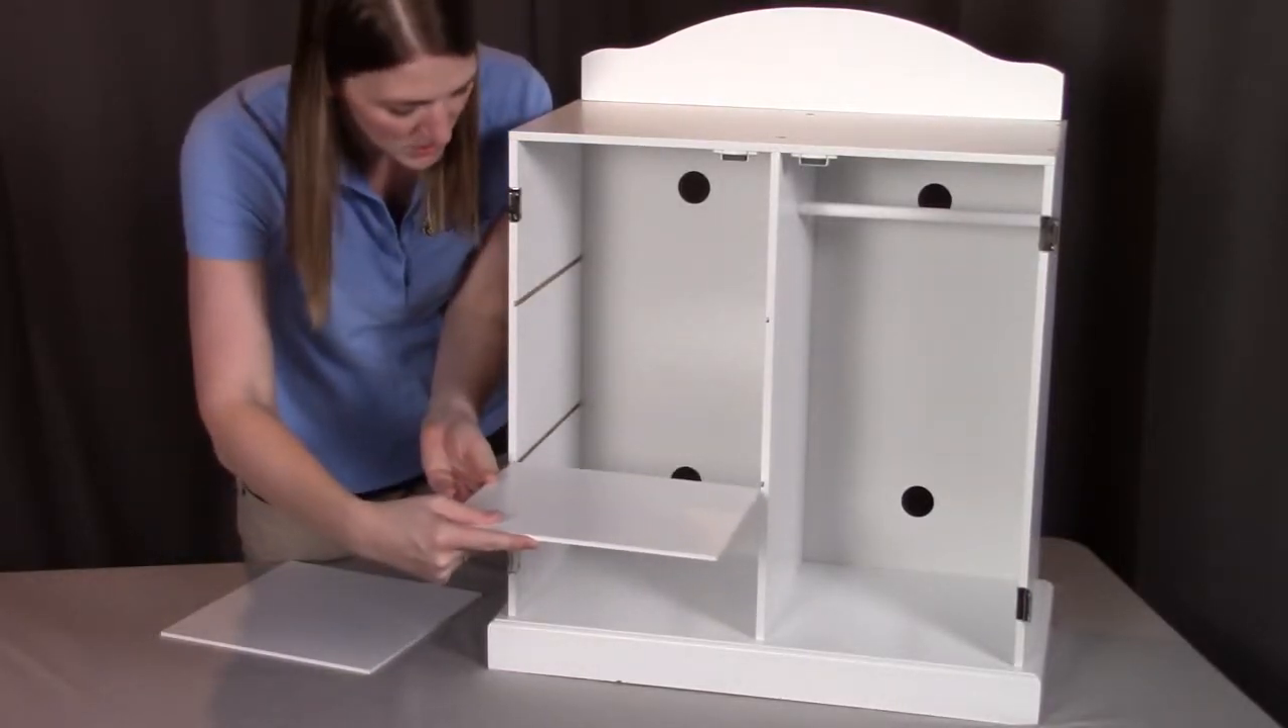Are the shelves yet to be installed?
Yes.